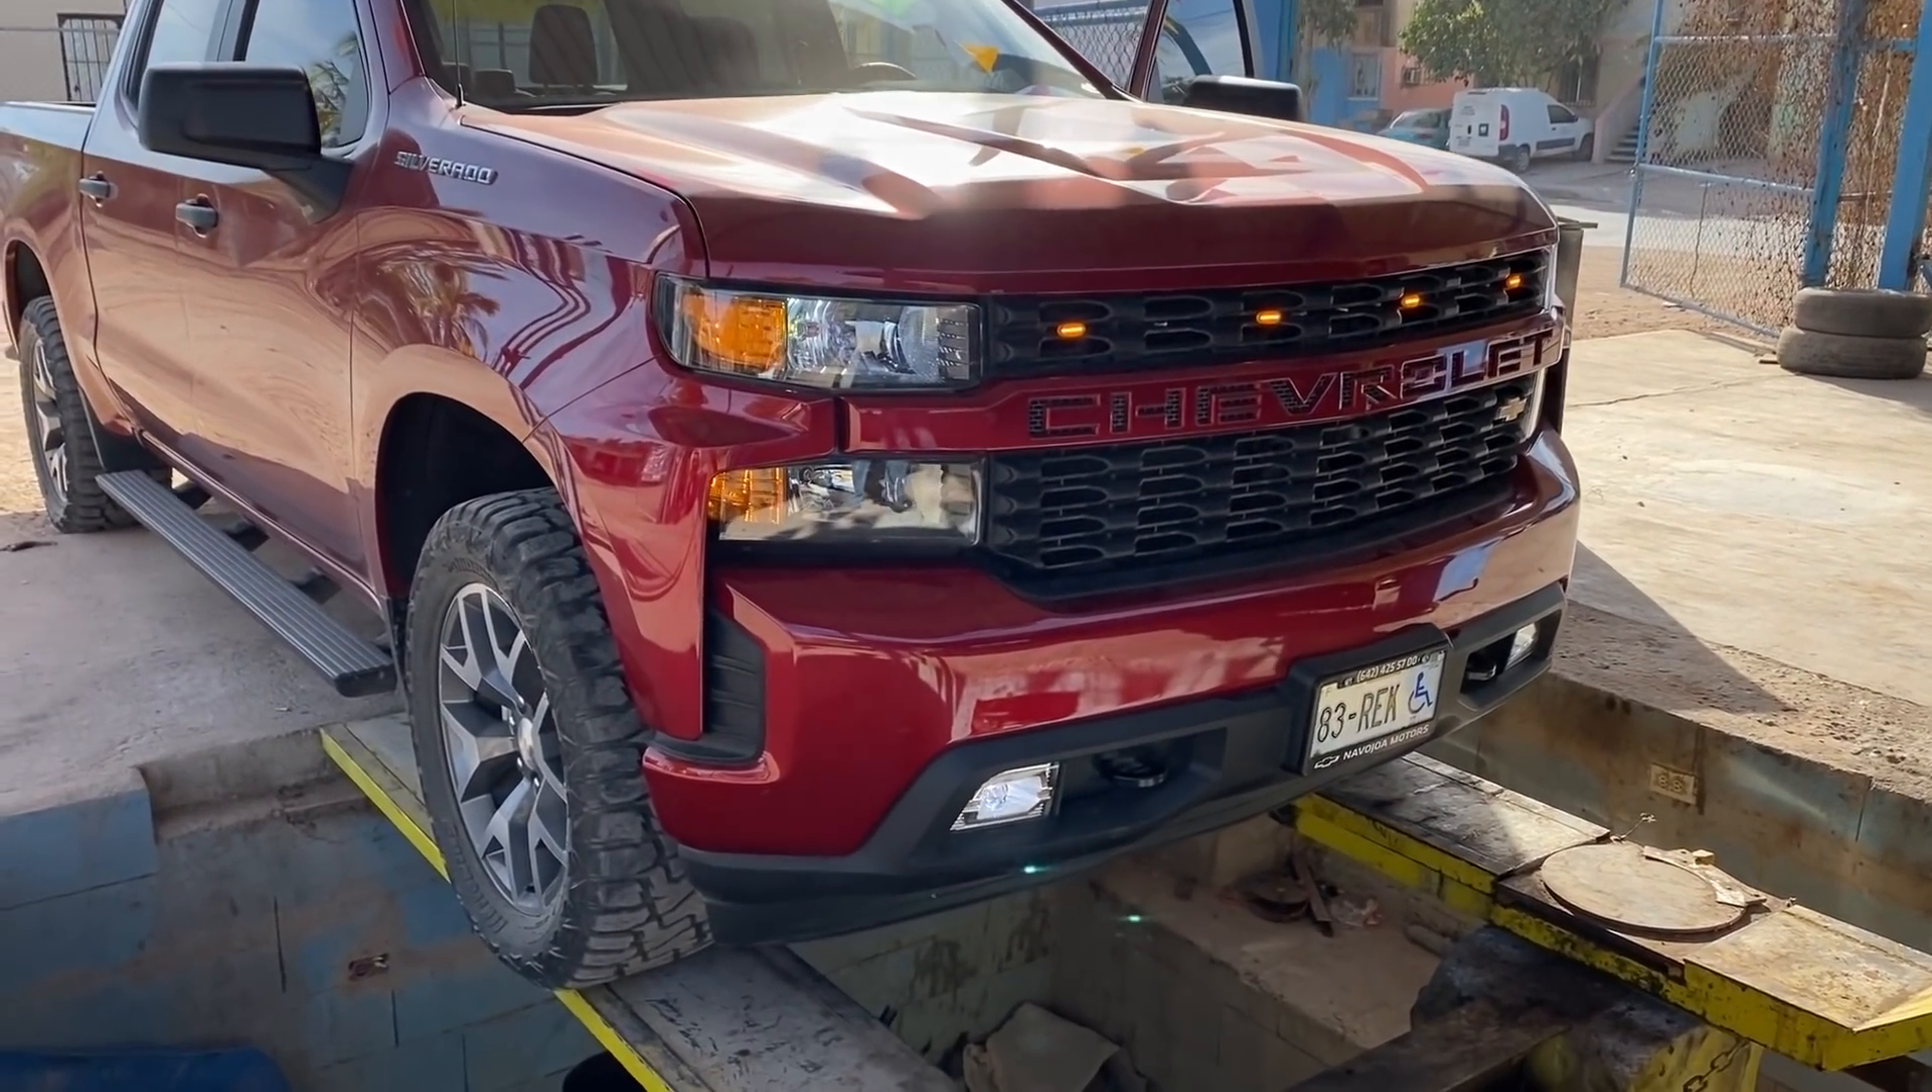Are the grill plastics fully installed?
Yes.